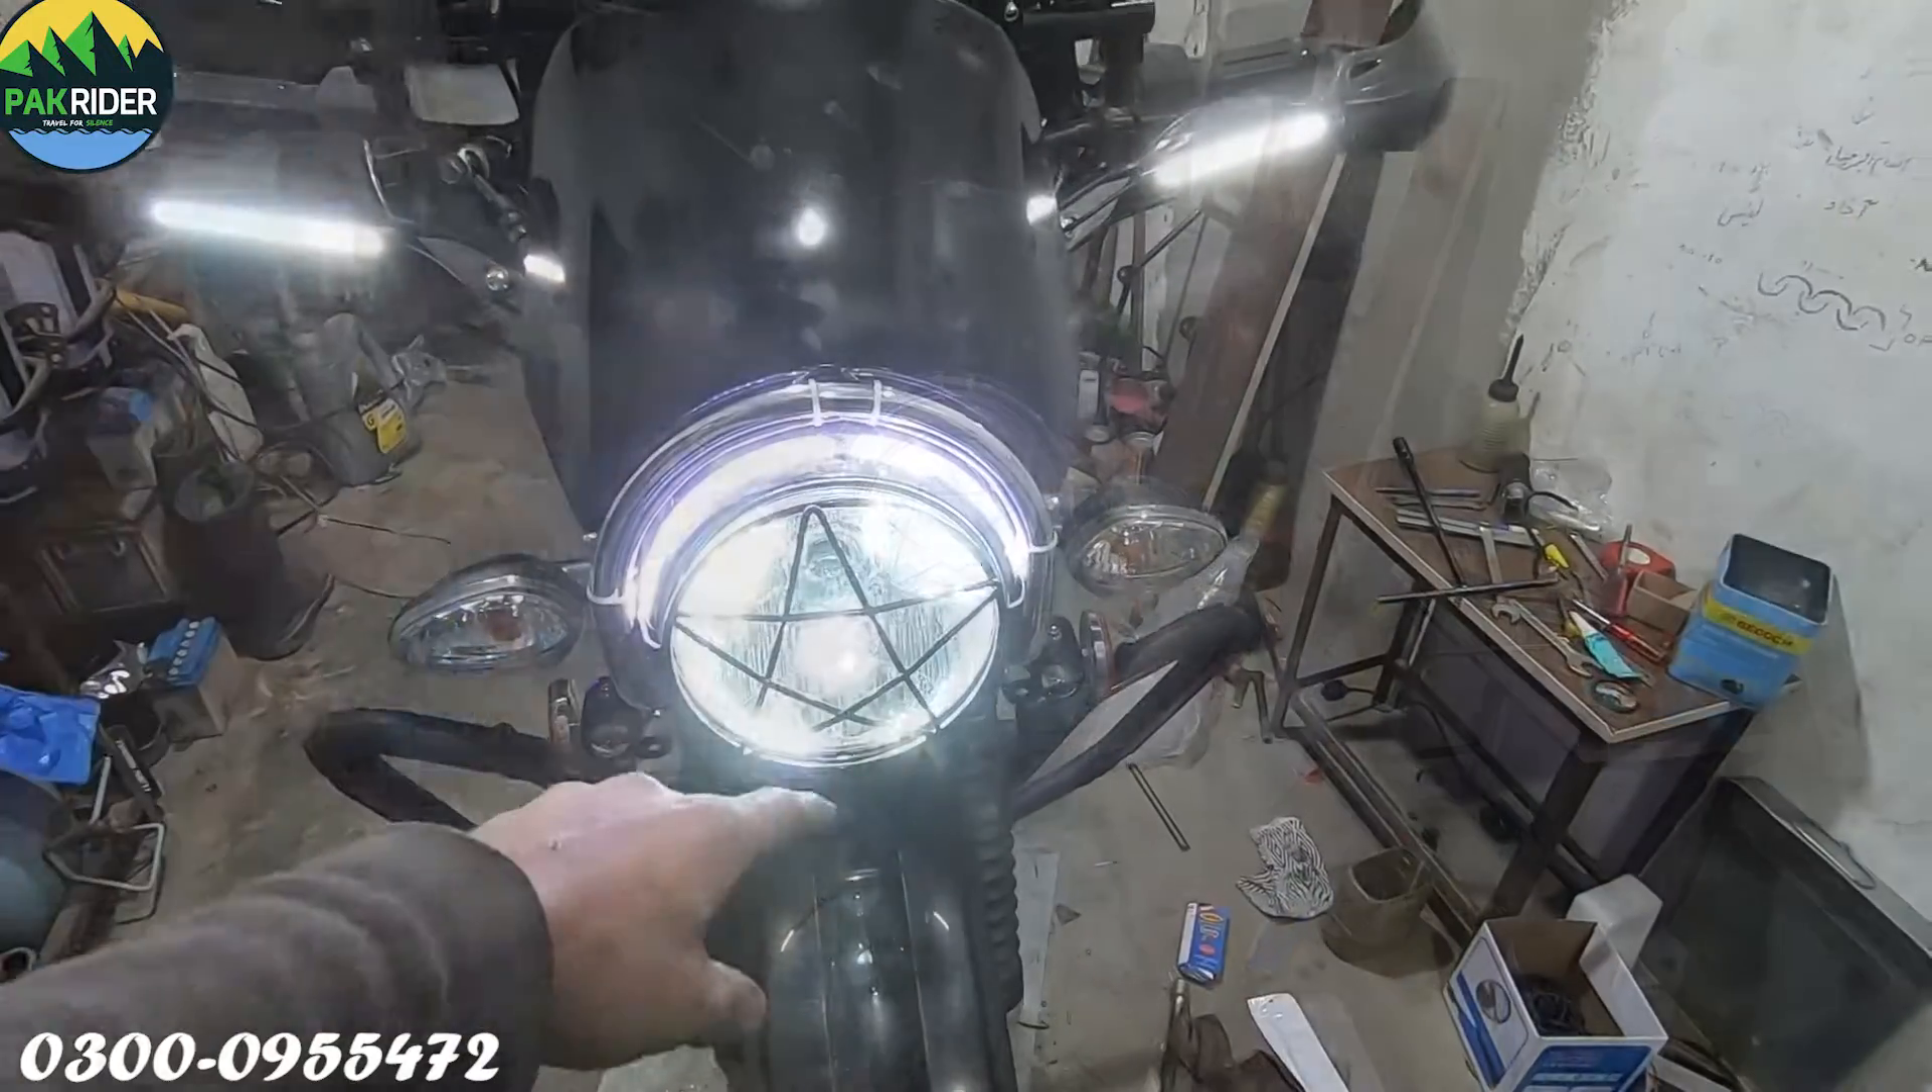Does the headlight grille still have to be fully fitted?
No.